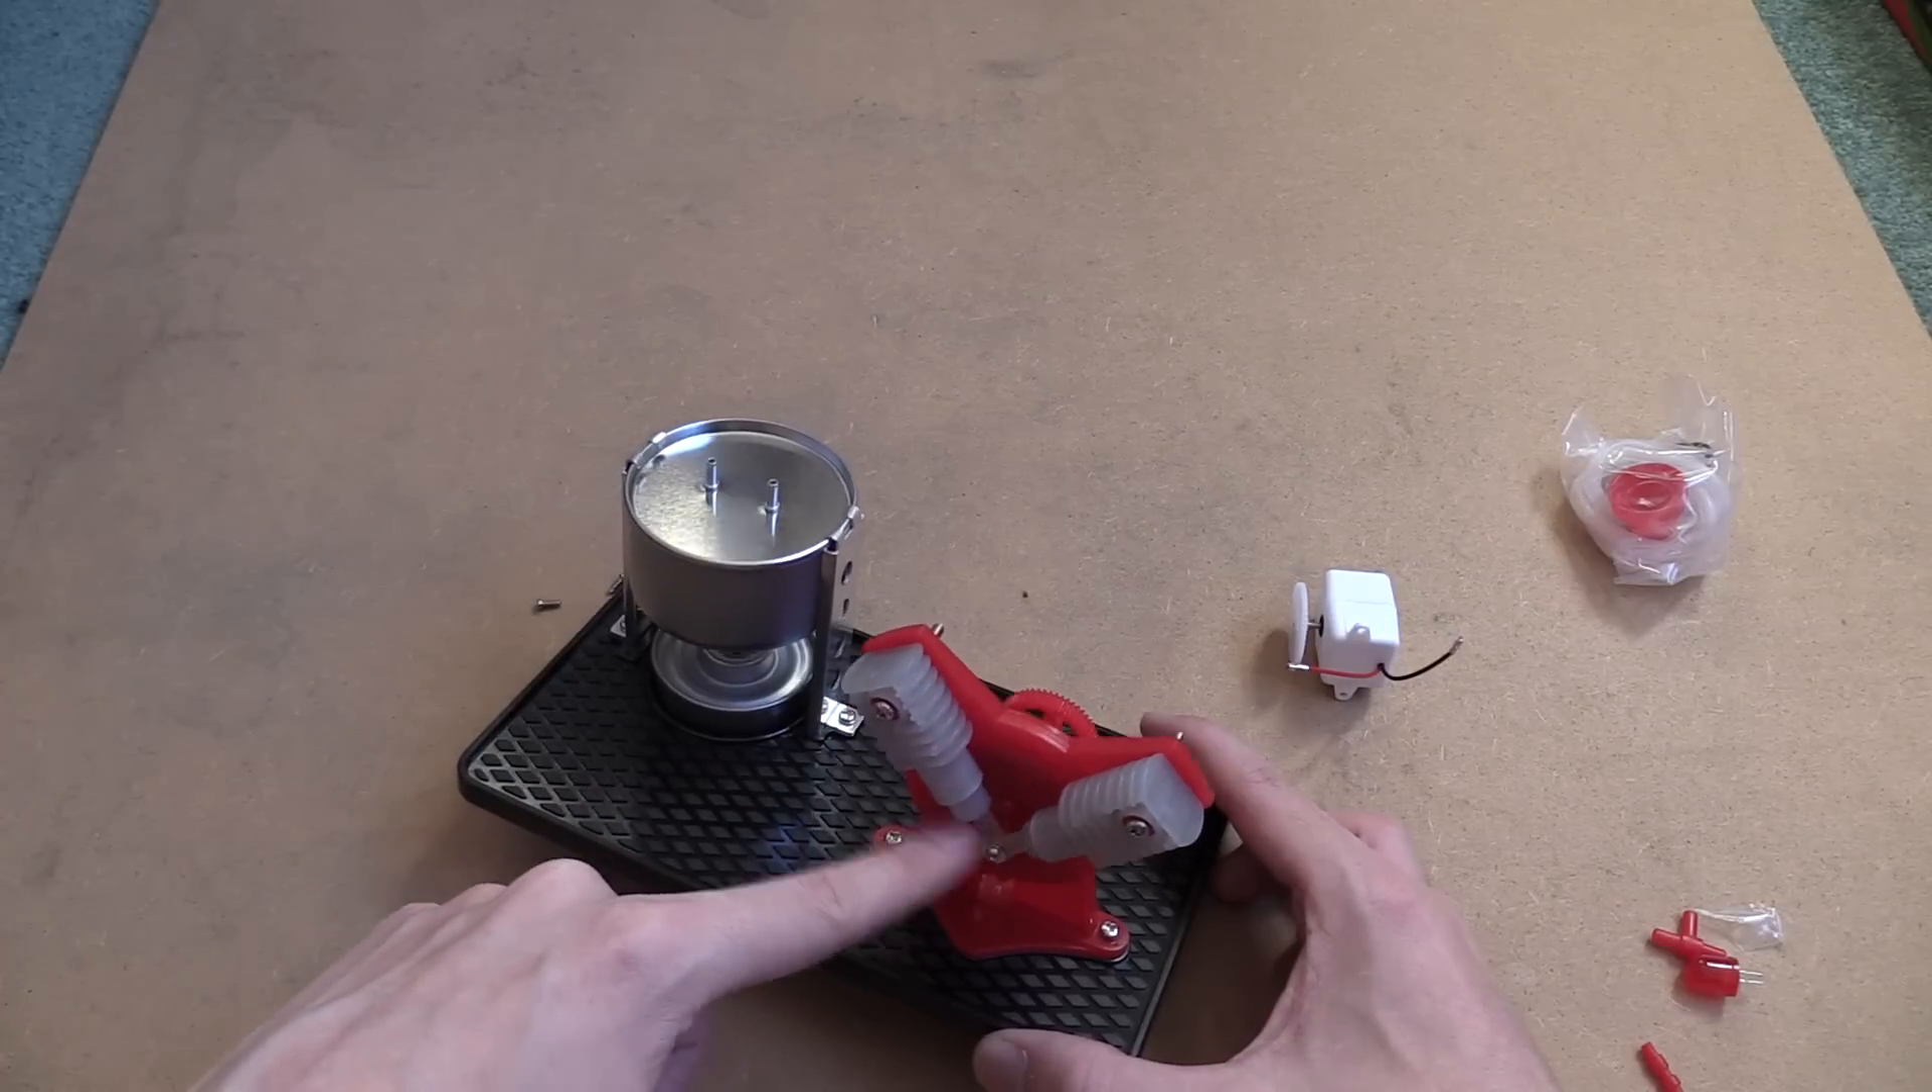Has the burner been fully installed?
Yes.